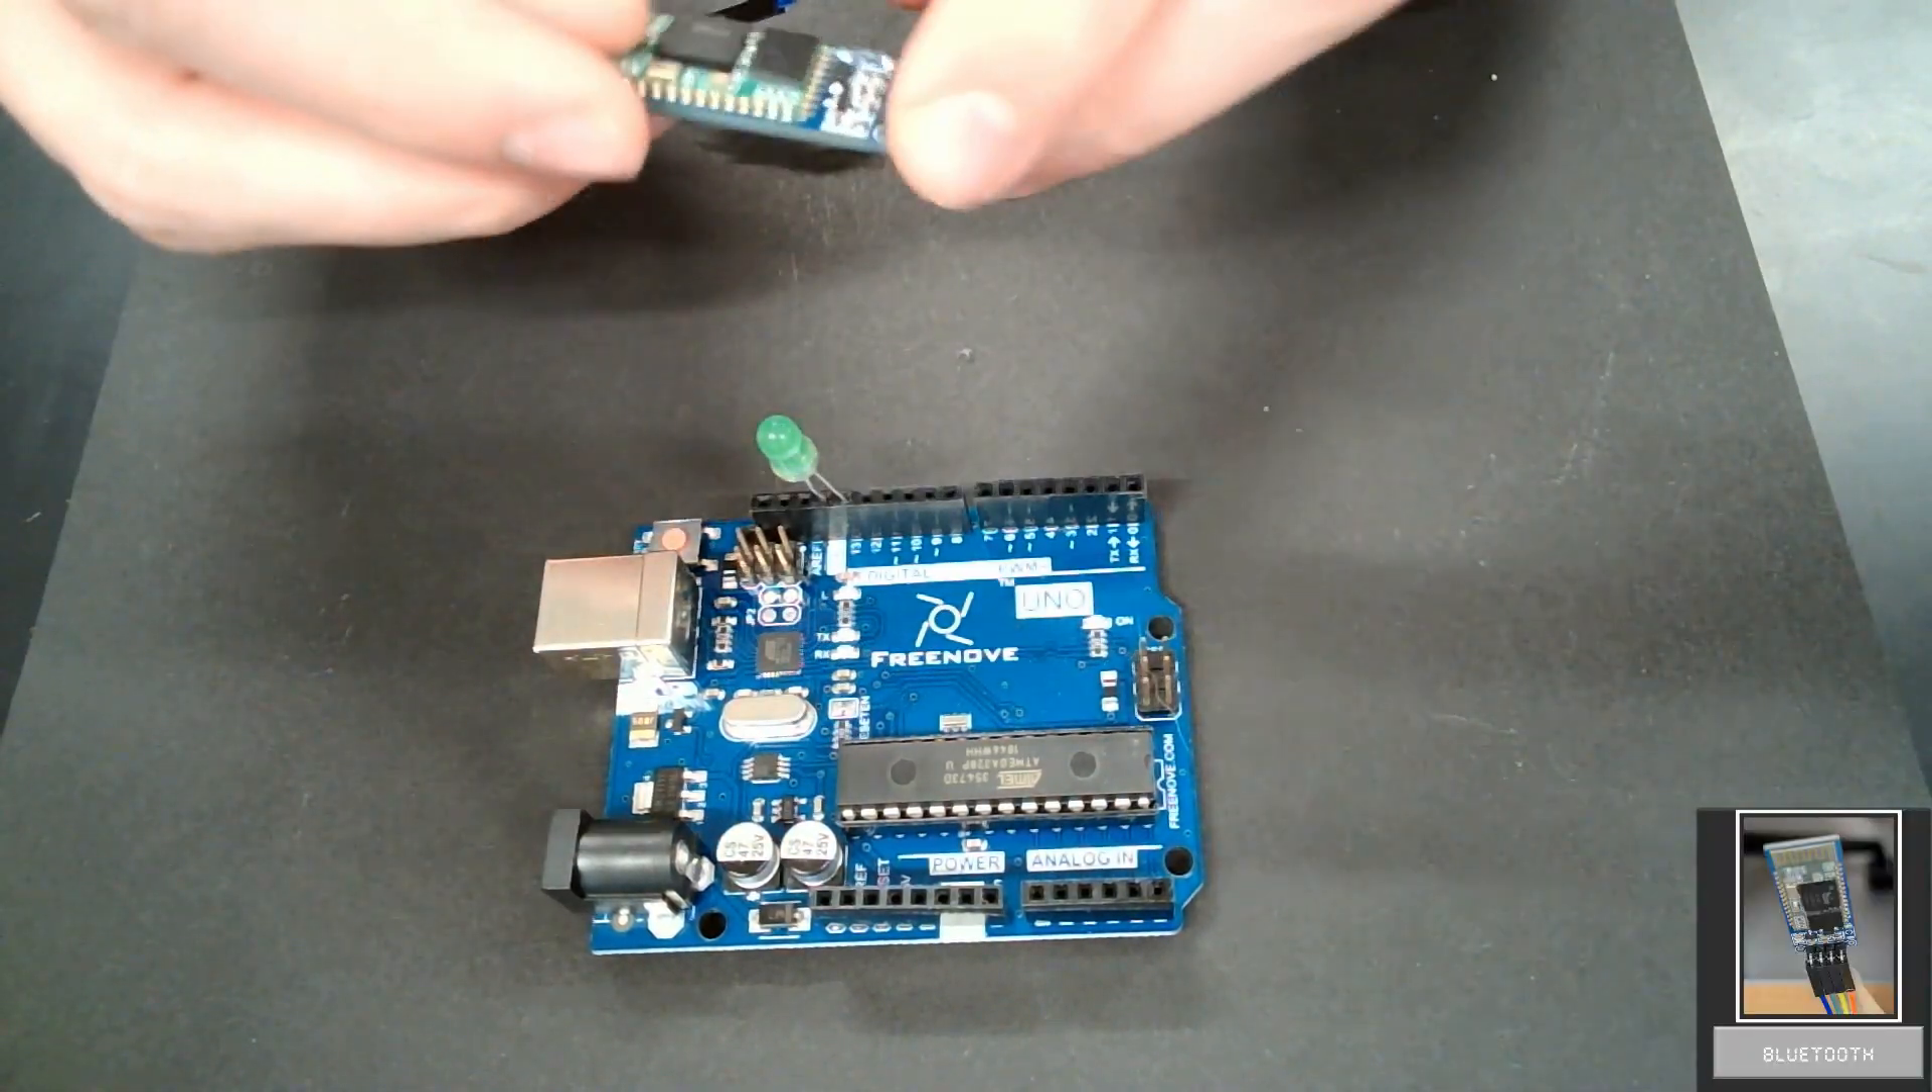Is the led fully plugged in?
Yes.